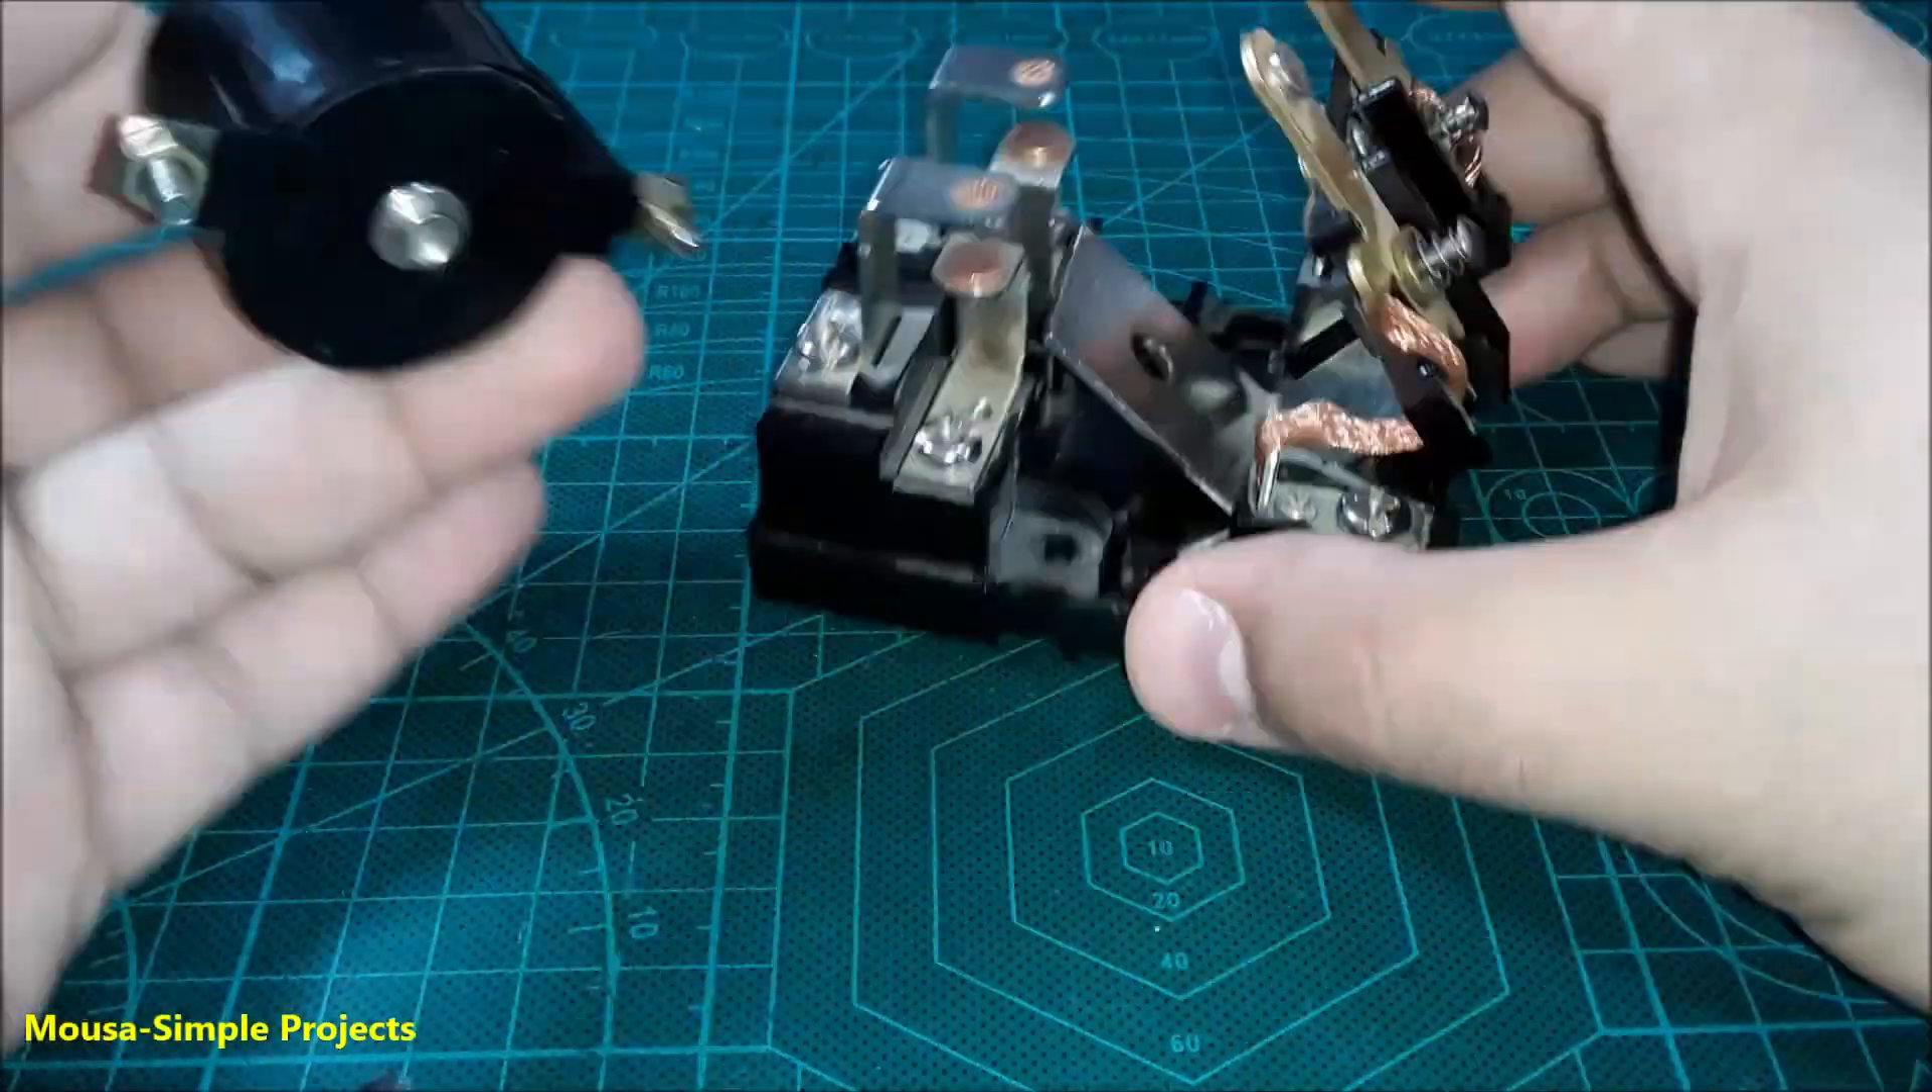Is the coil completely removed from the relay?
Yes.